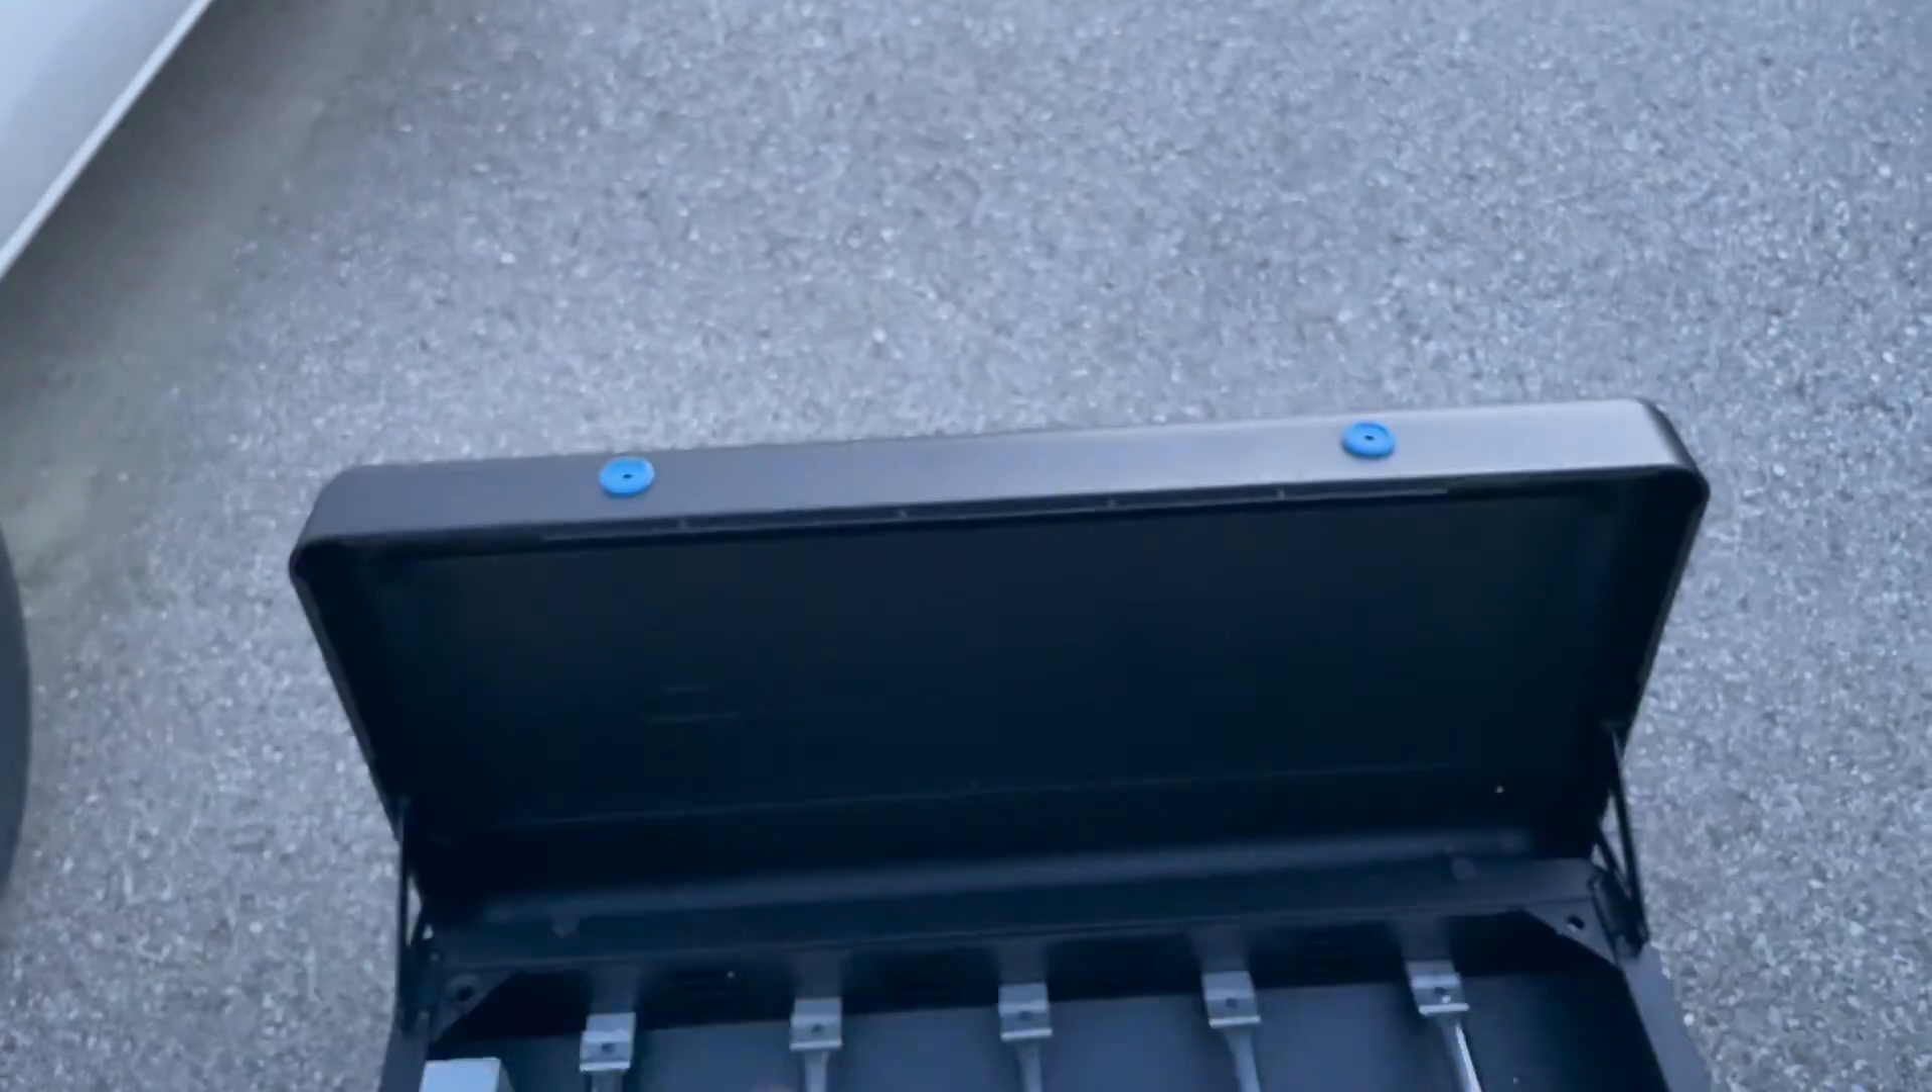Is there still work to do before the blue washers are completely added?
No.